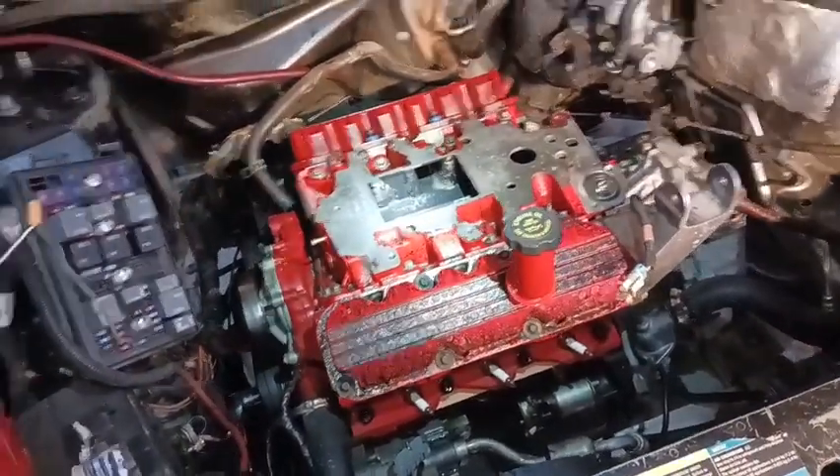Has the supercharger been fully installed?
No.